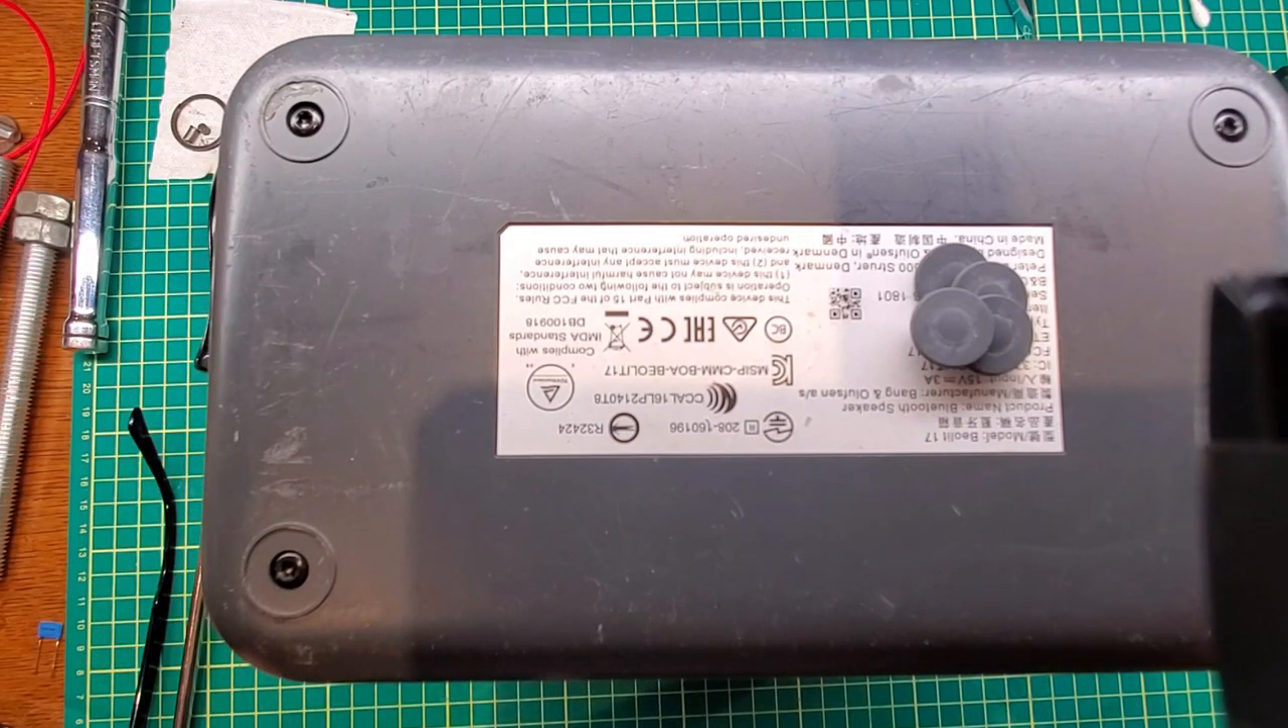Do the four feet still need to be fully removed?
No.